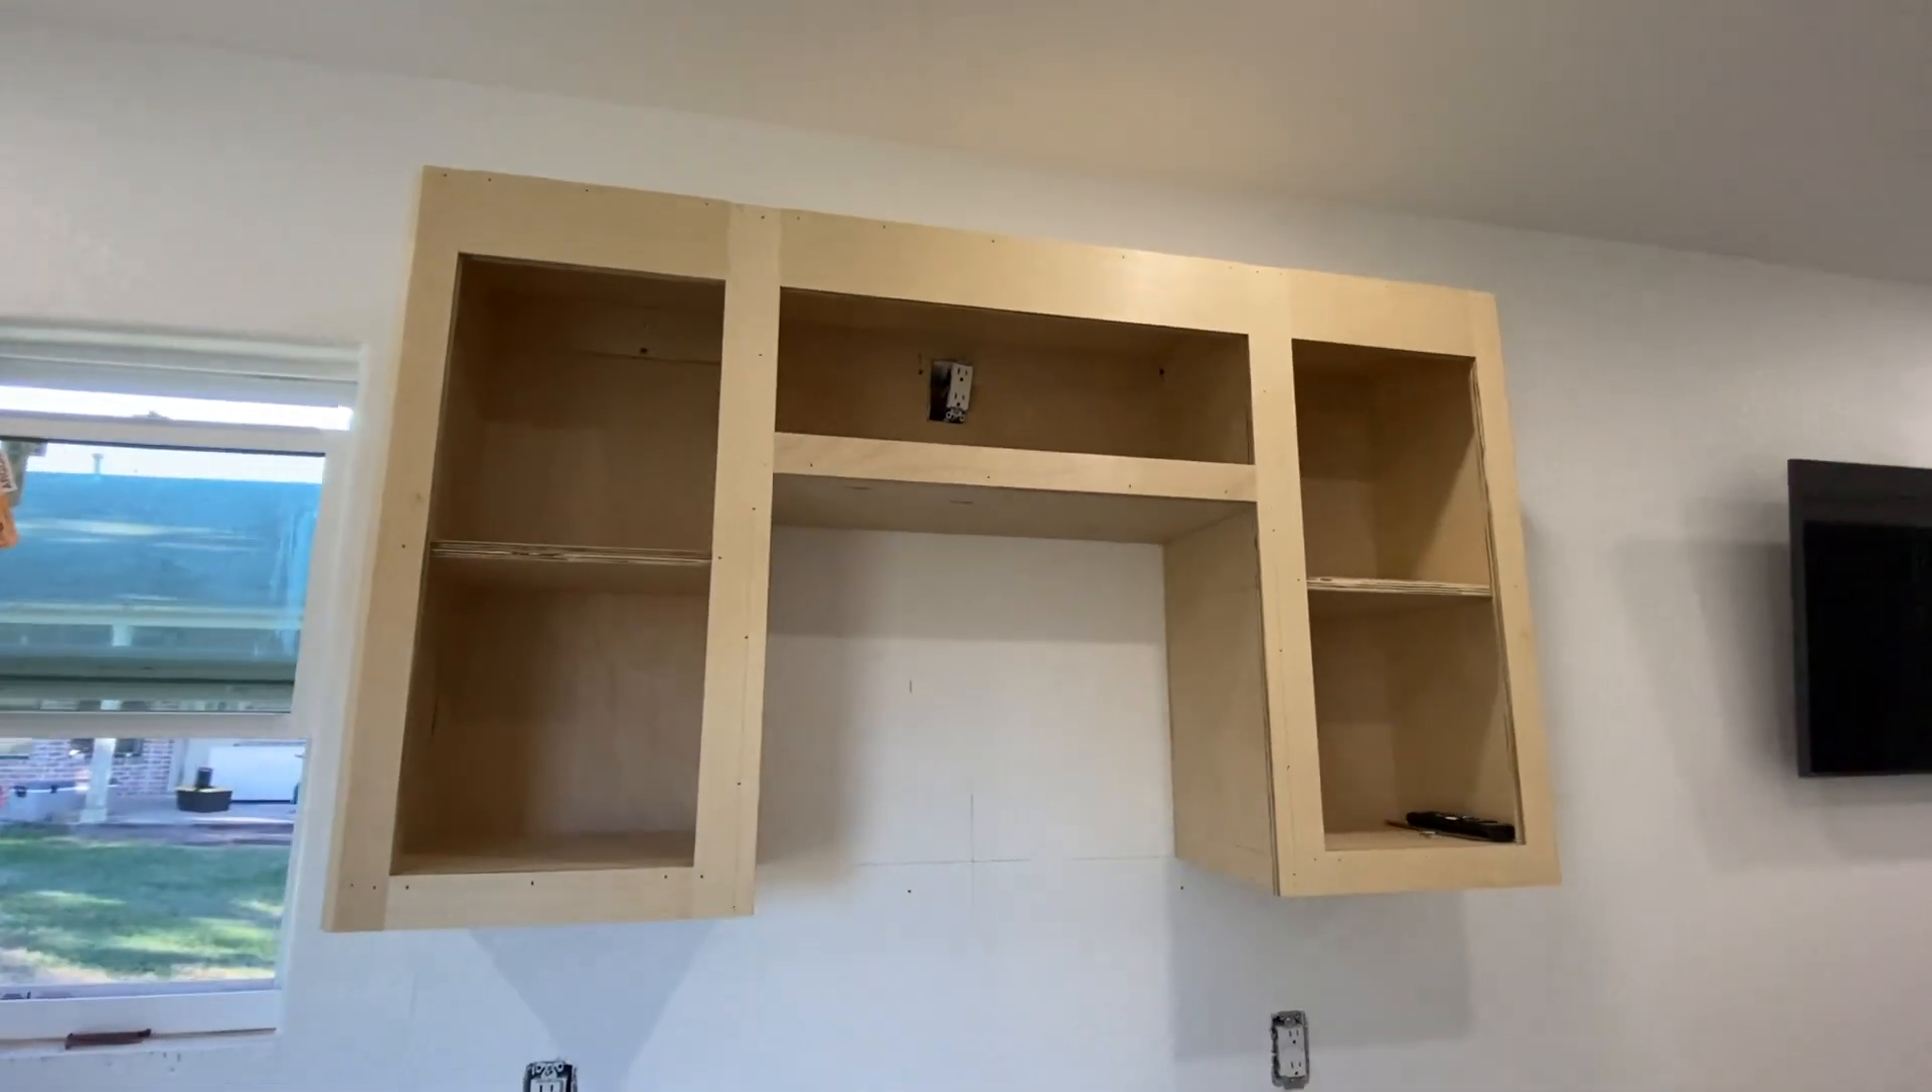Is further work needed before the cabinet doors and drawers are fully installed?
Yes.